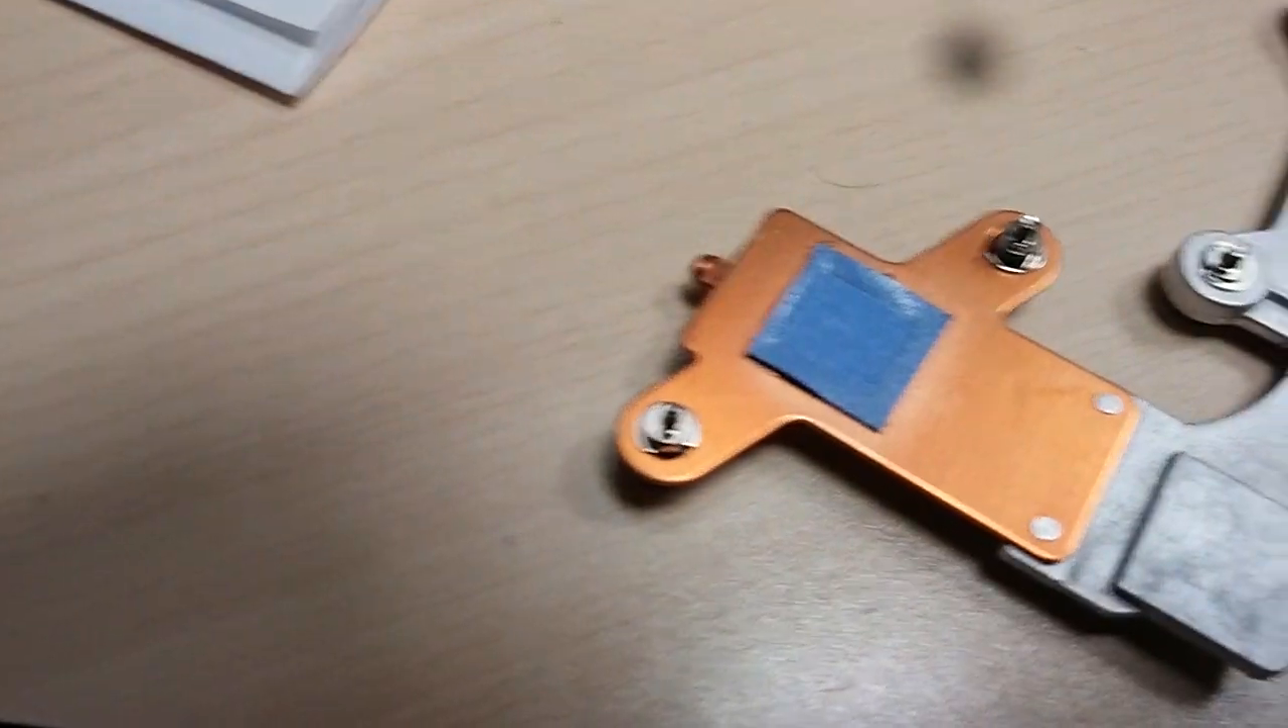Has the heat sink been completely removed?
Yes.